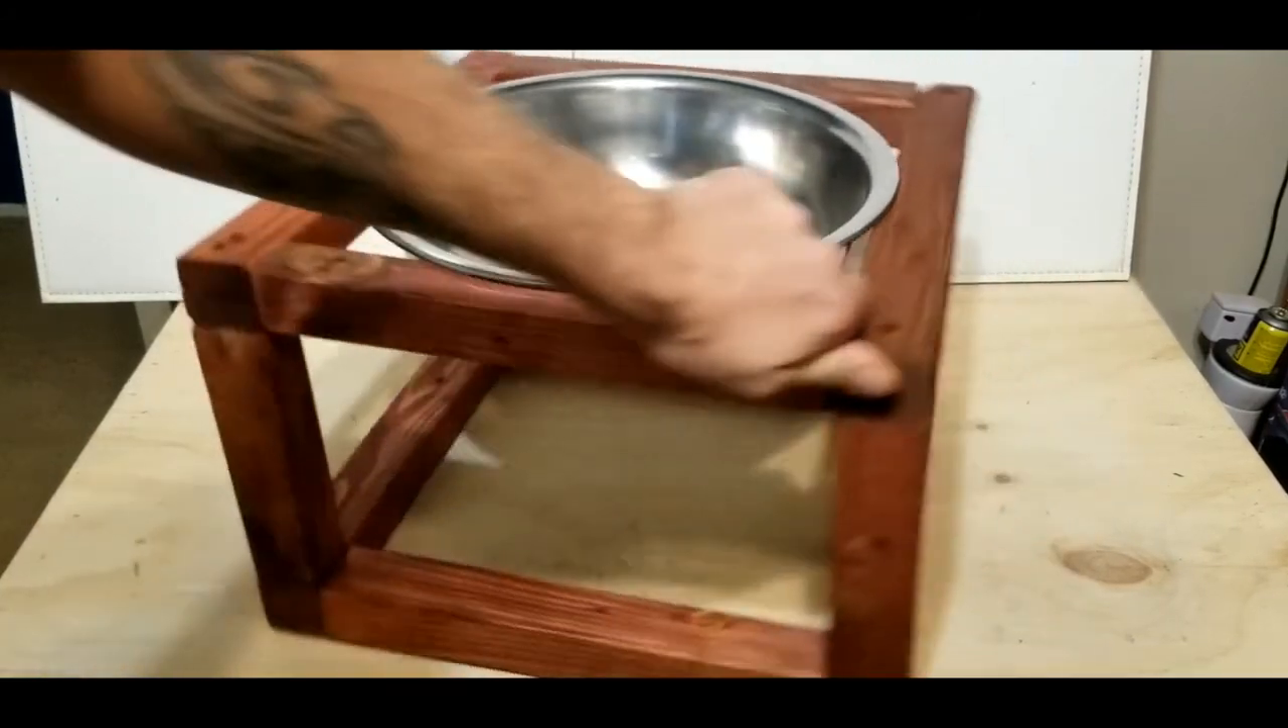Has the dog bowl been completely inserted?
Yes.